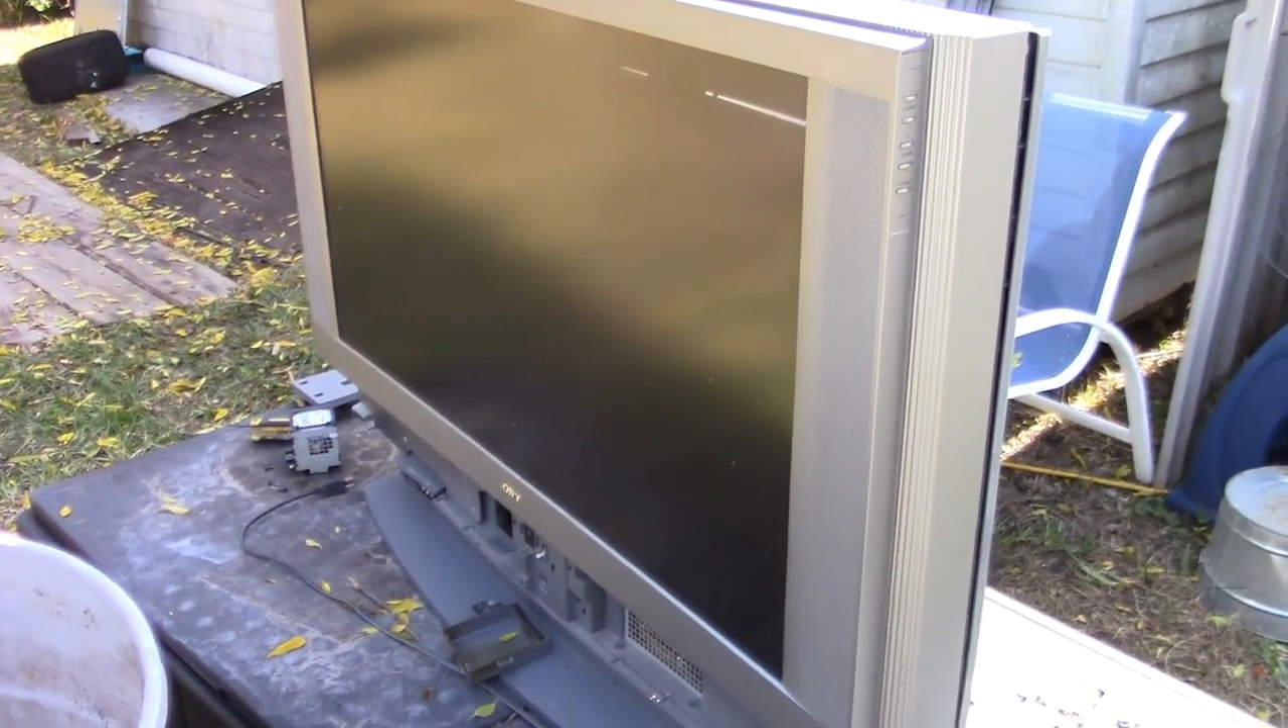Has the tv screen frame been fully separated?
No.